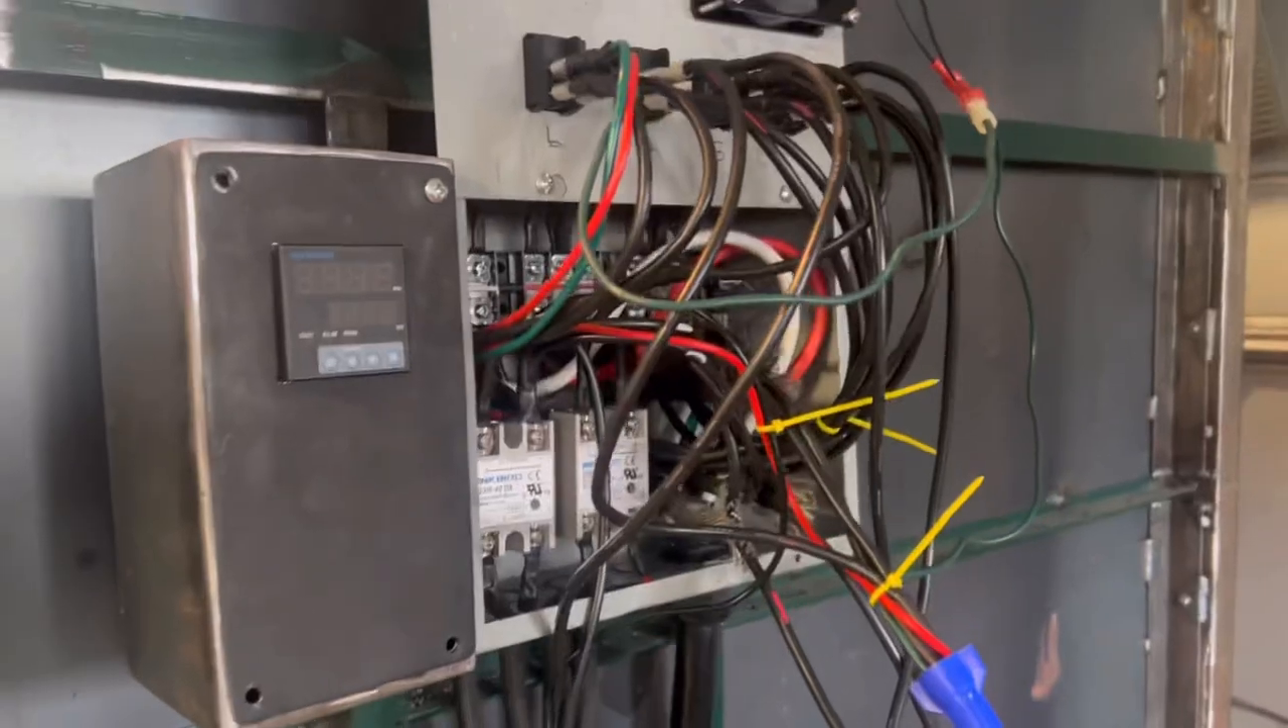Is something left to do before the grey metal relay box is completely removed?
Yes.